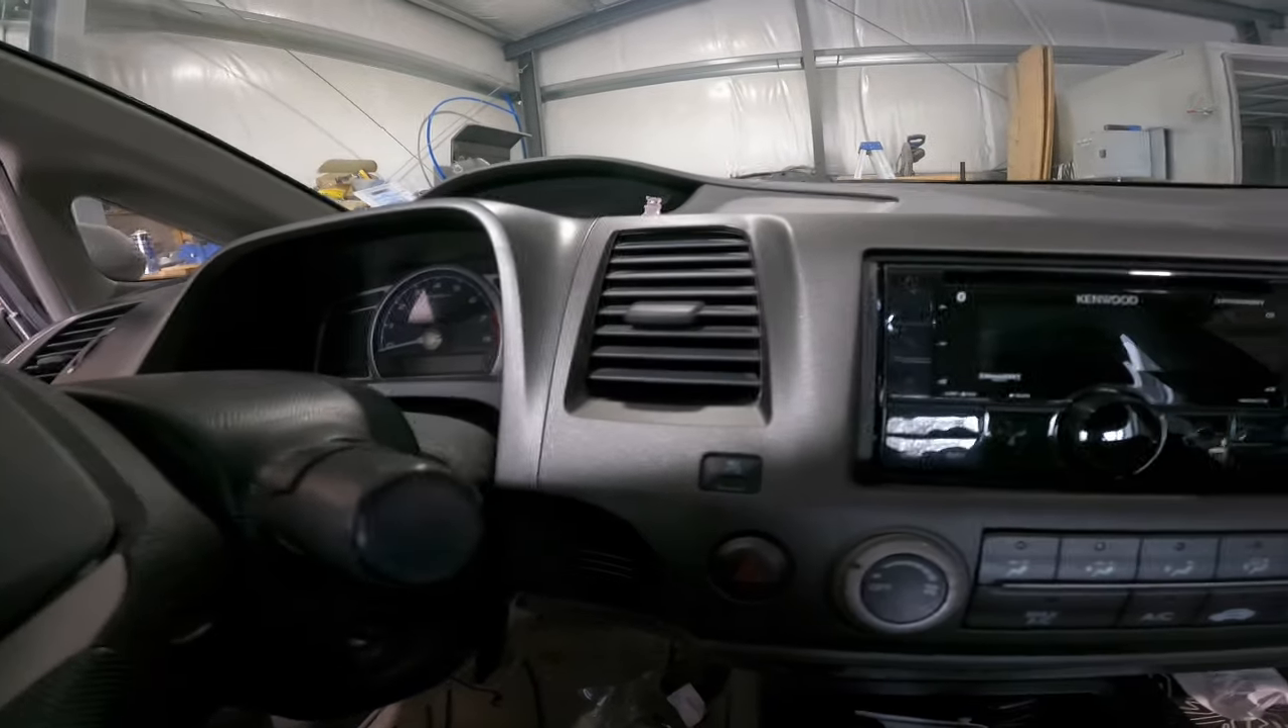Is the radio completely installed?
Yes.